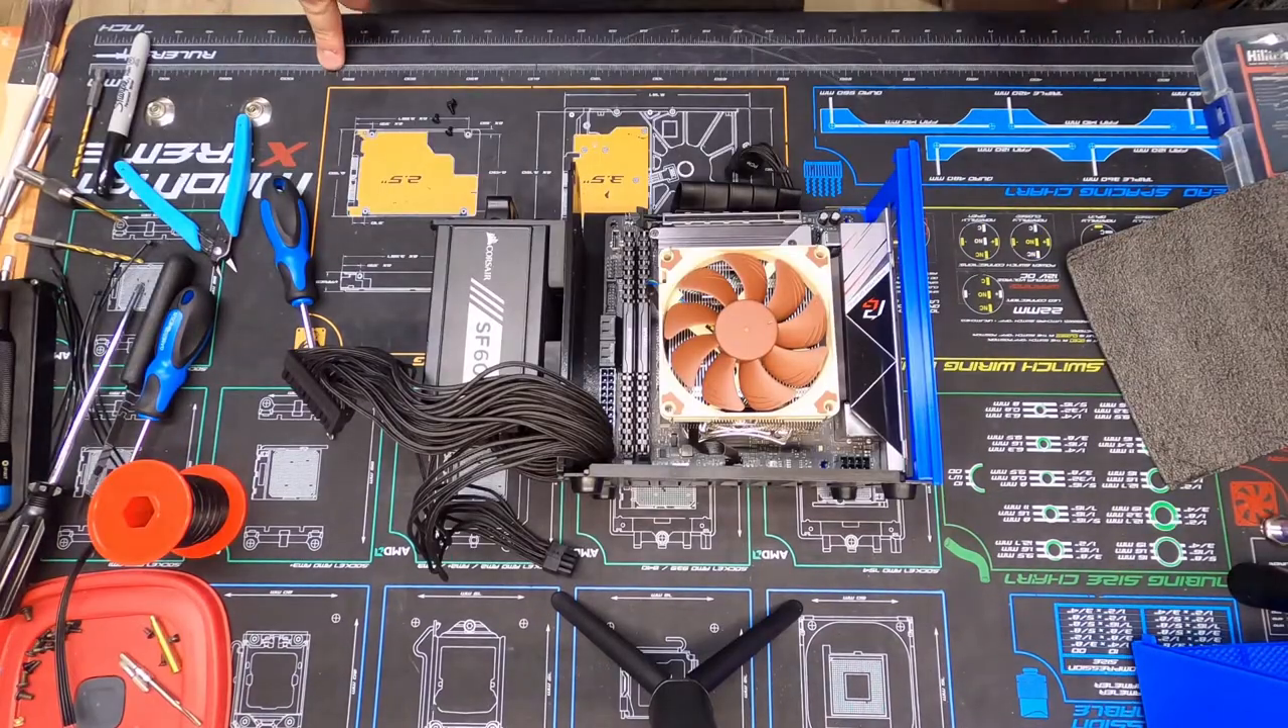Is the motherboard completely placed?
Yes.